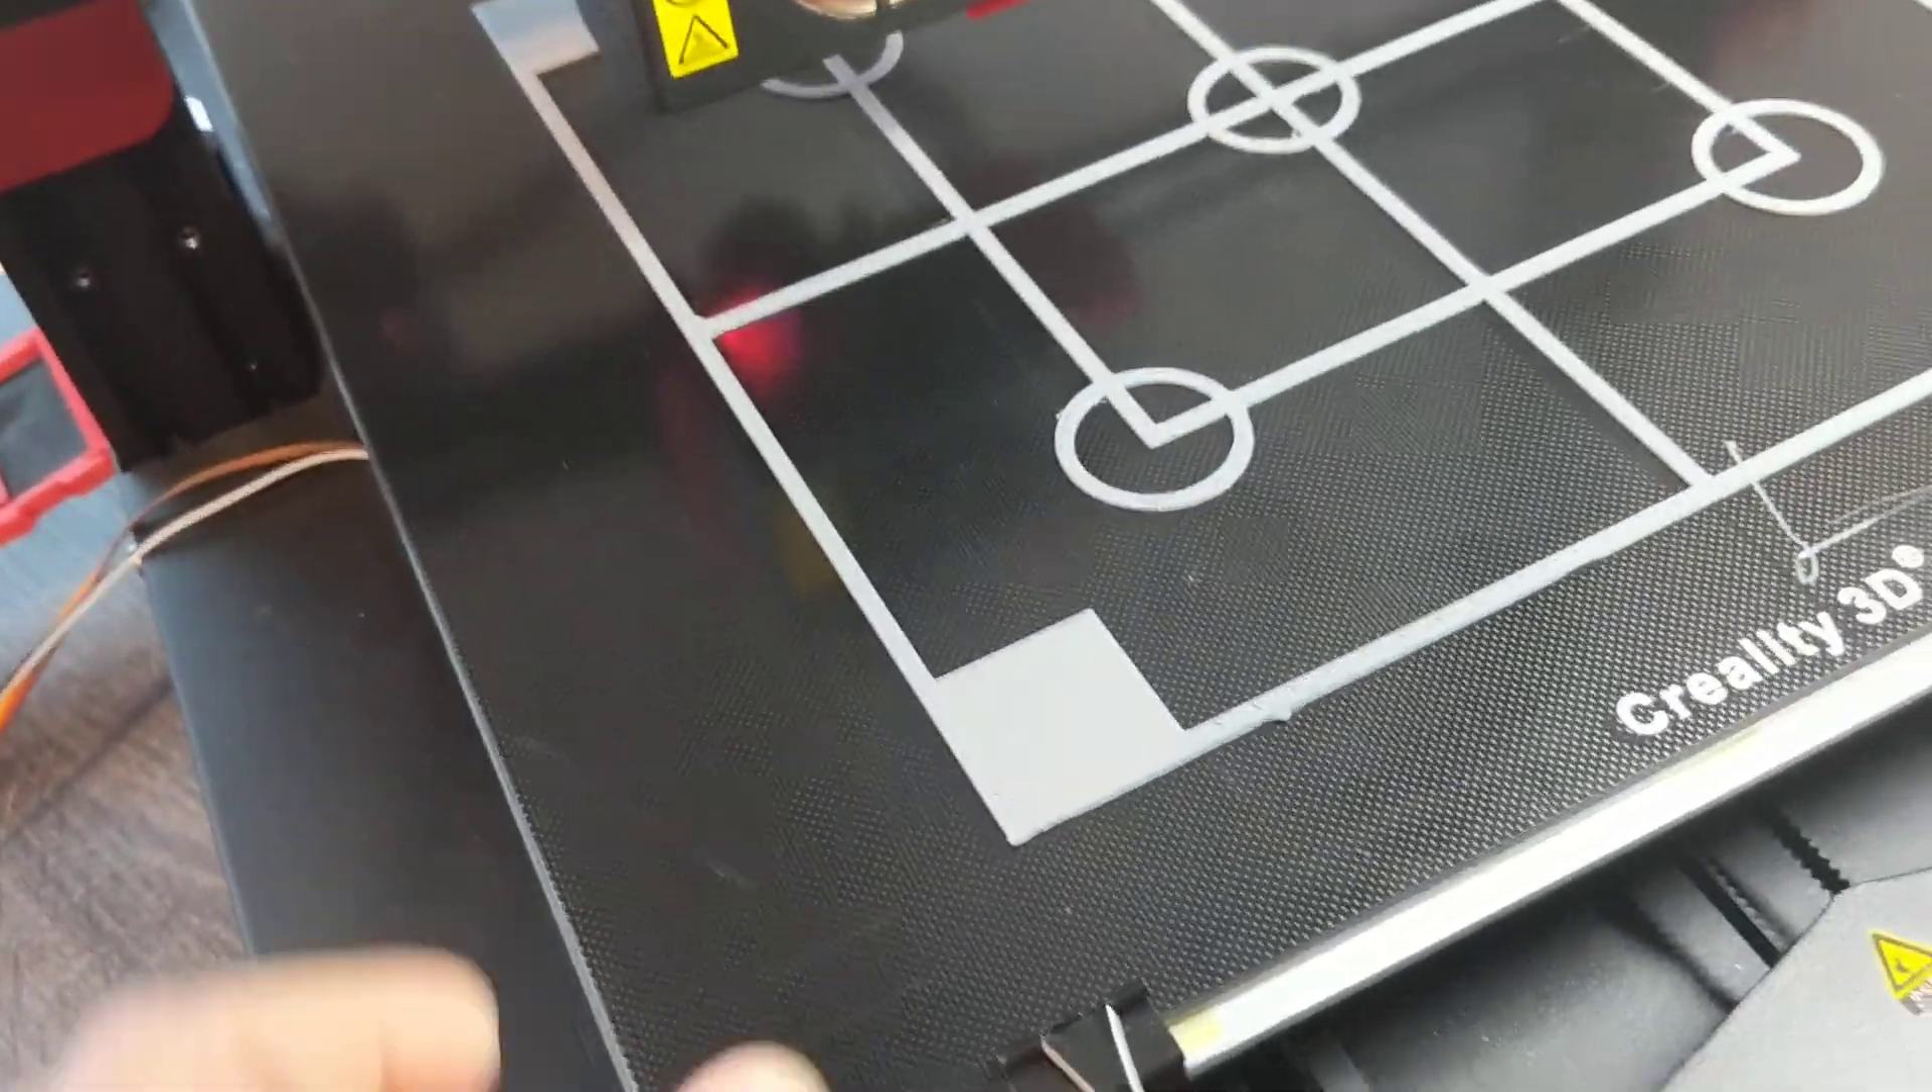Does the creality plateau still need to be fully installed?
No.